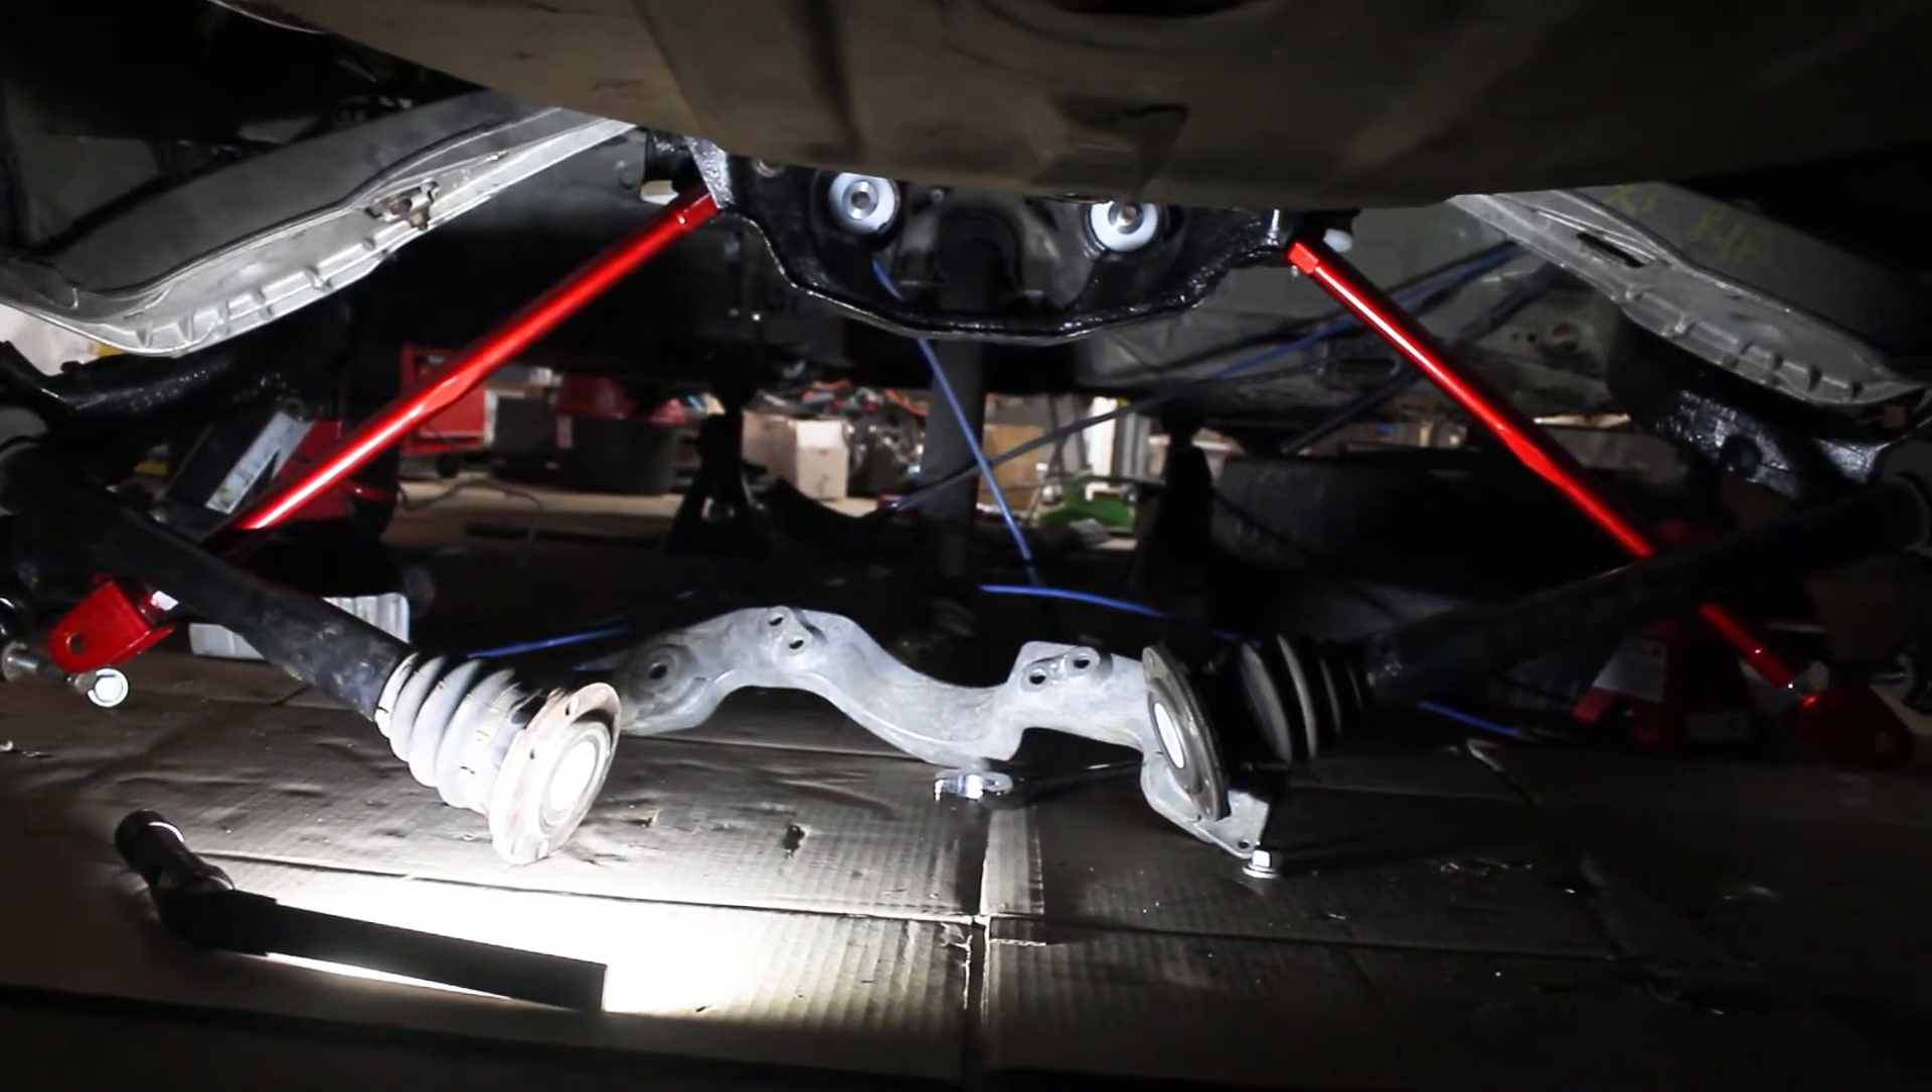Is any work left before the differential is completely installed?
Yes.